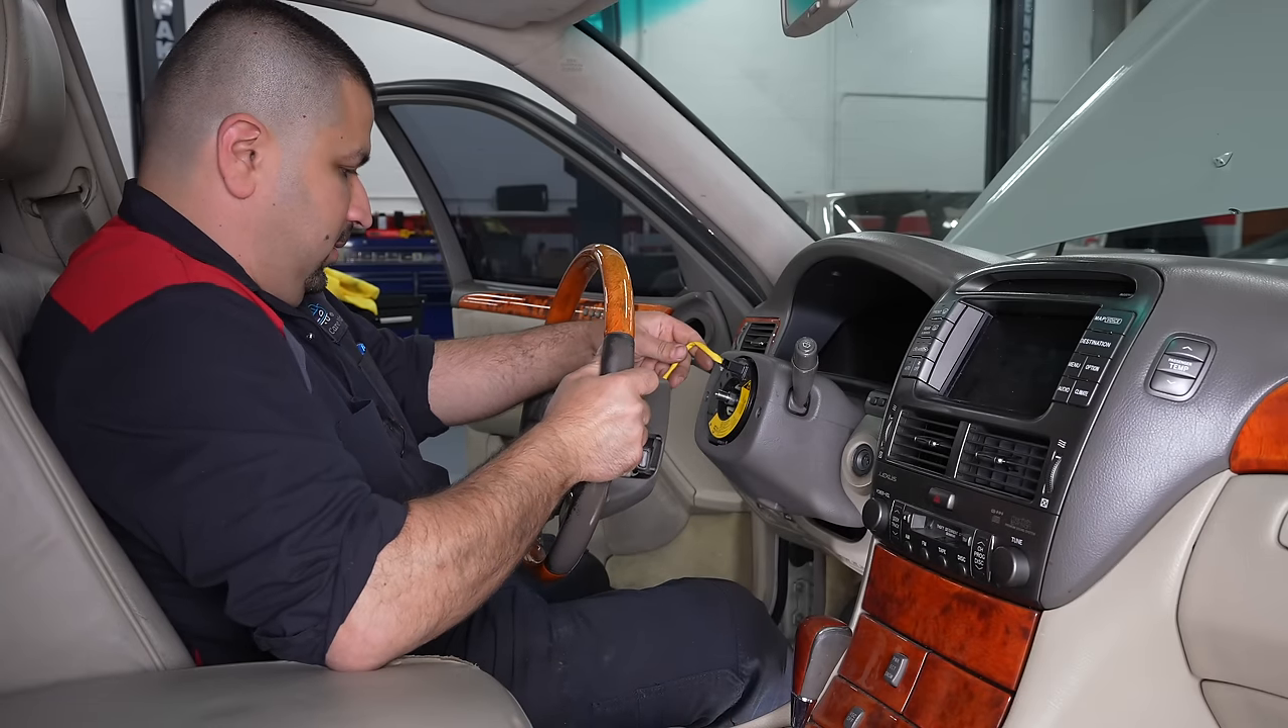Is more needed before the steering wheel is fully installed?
Yes.